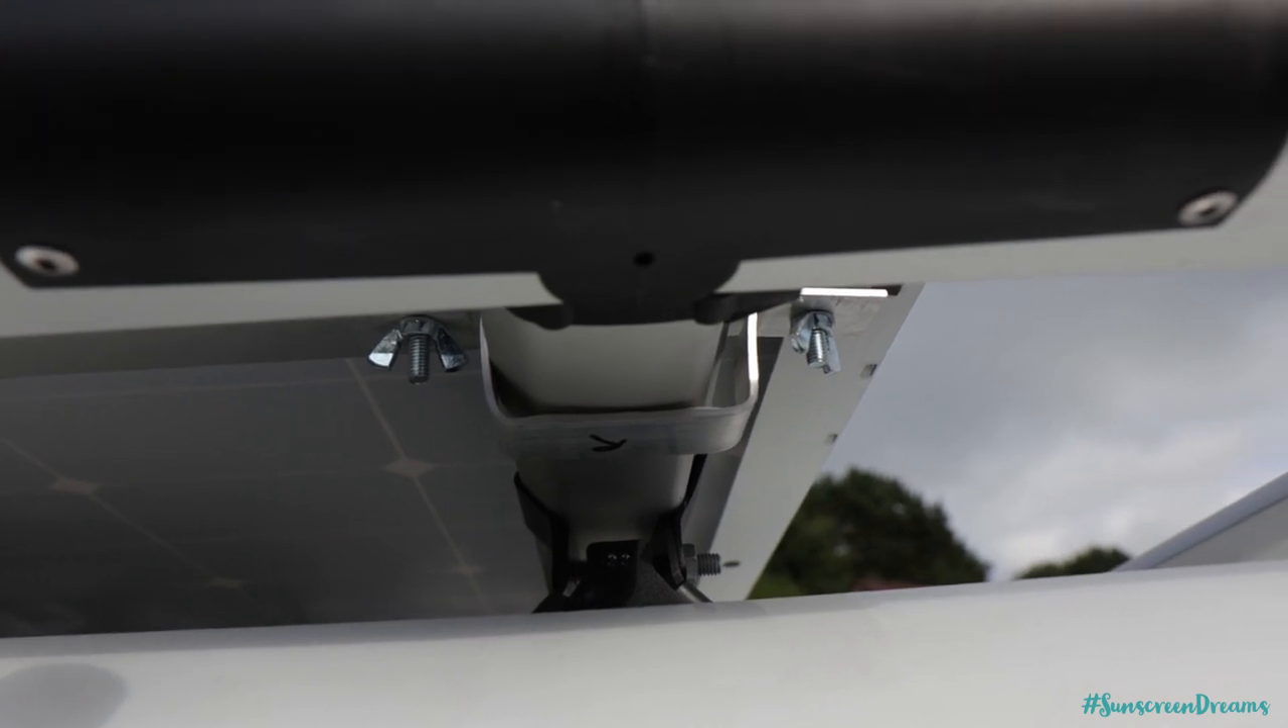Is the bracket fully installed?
Yes.